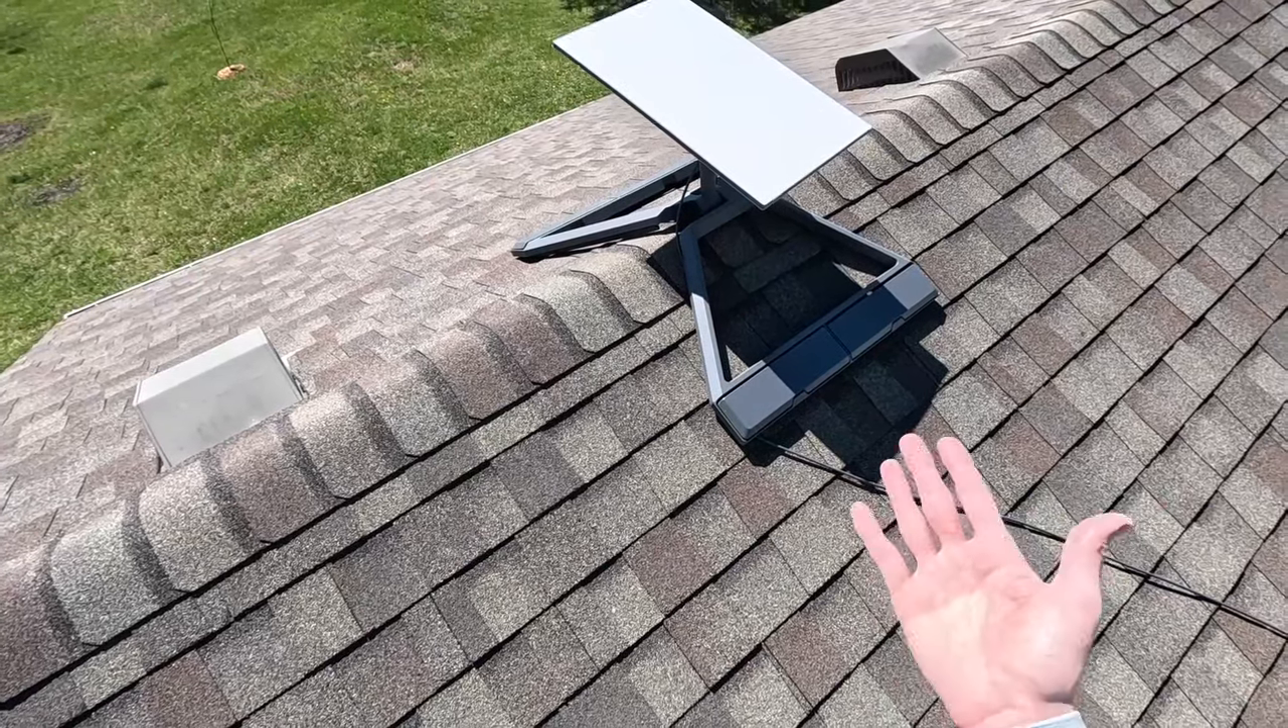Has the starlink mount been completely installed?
Yes.